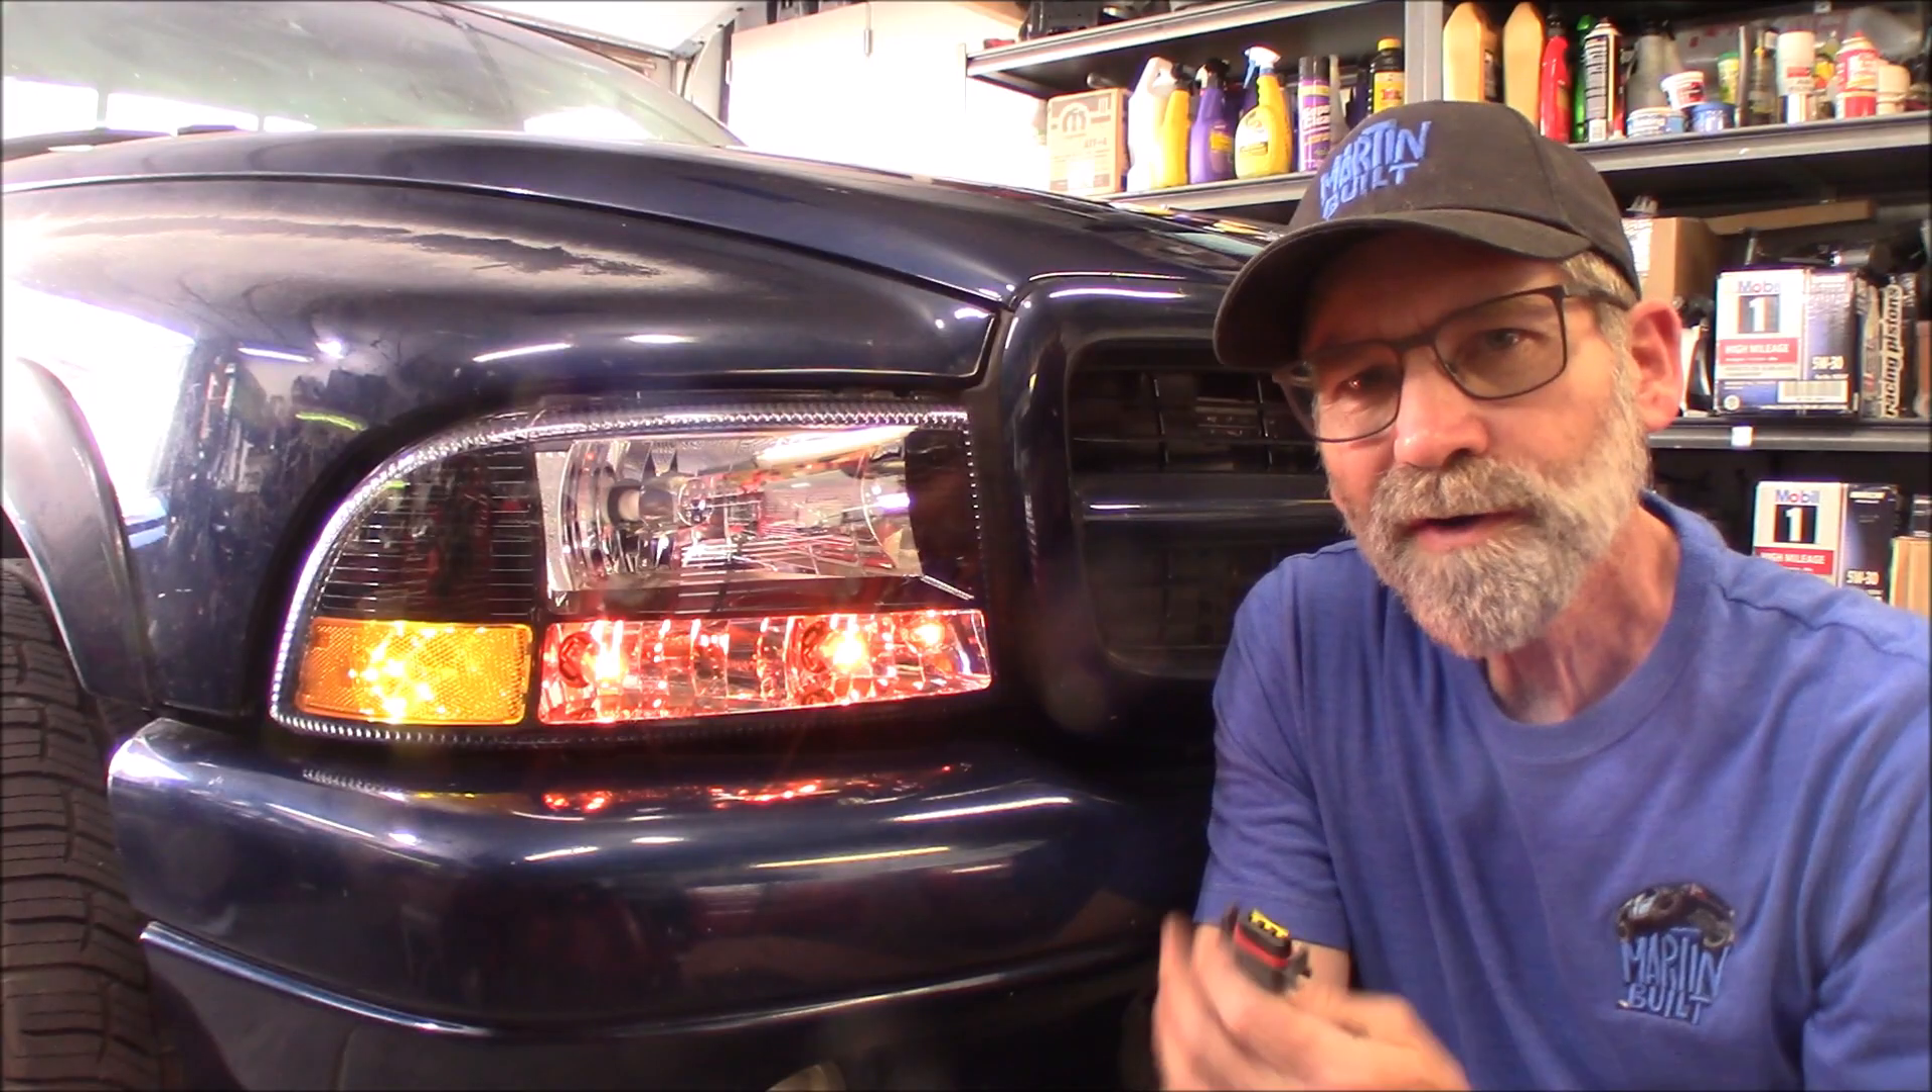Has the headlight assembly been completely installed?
Yes.